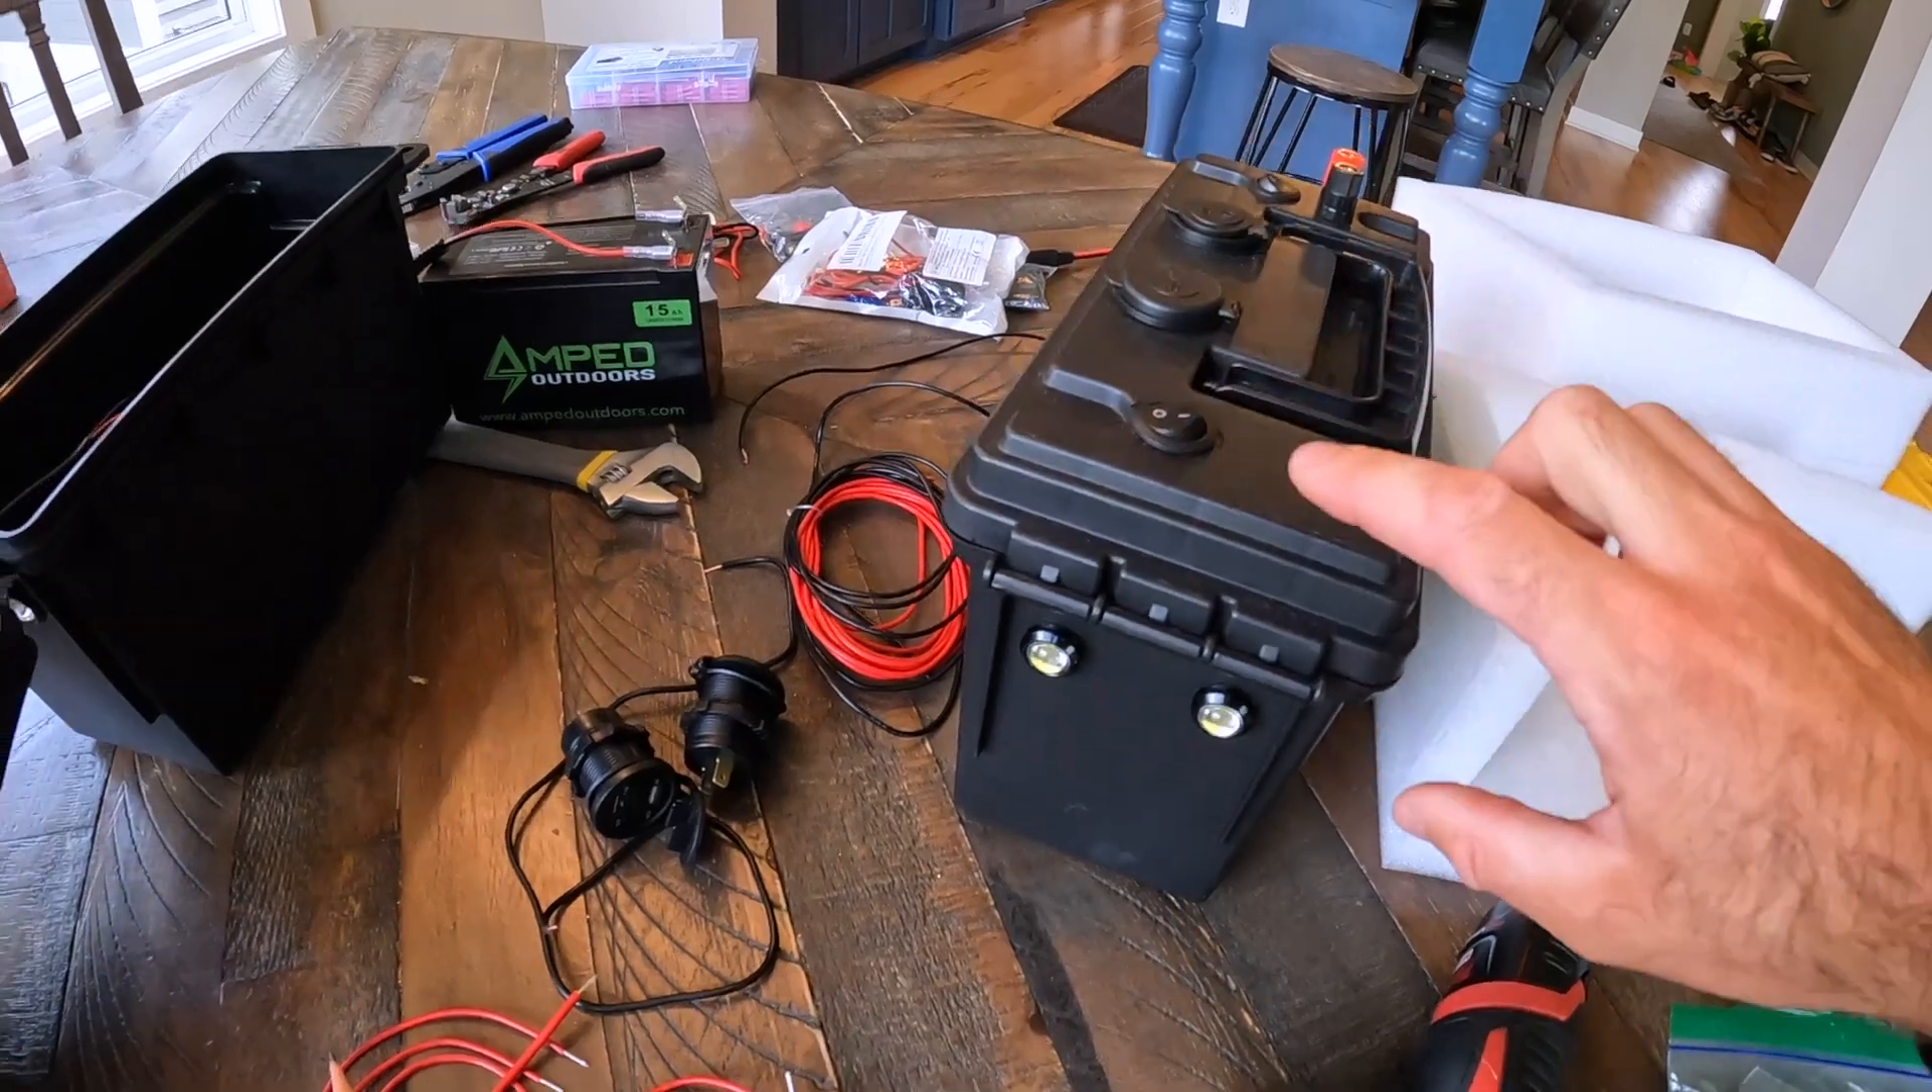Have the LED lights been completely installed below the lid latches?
Yes.